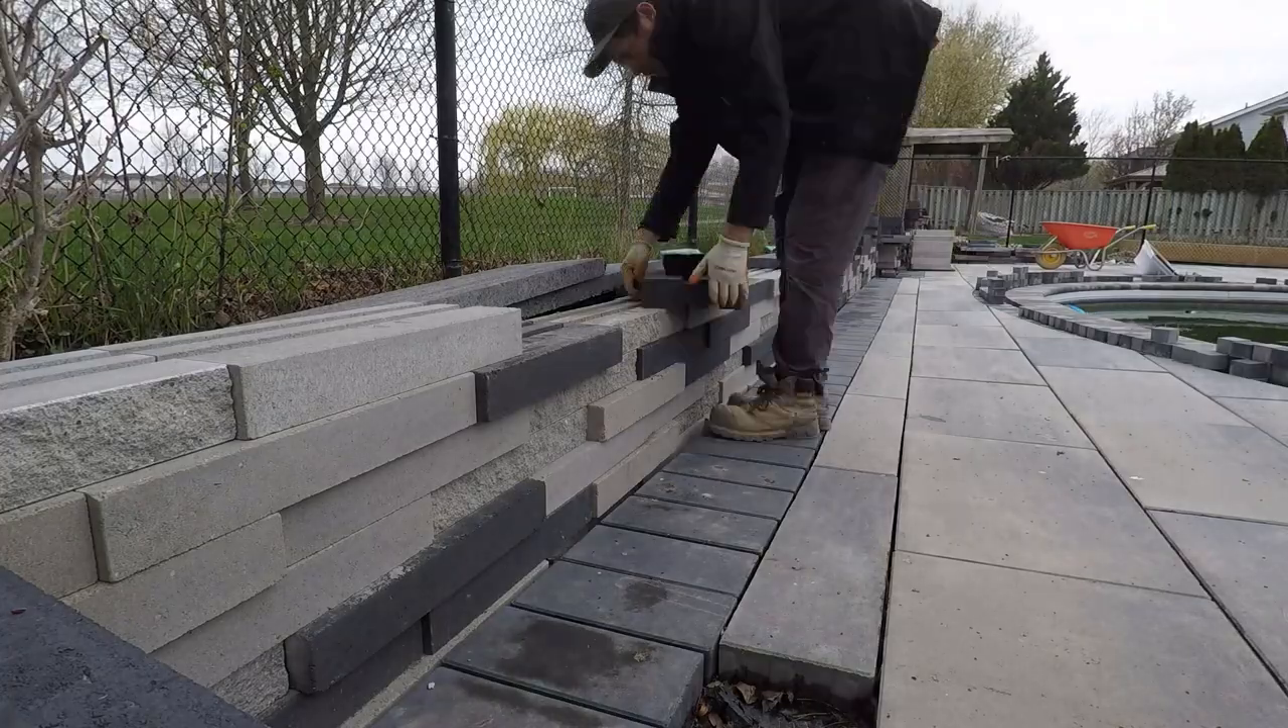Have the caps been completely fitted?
No.